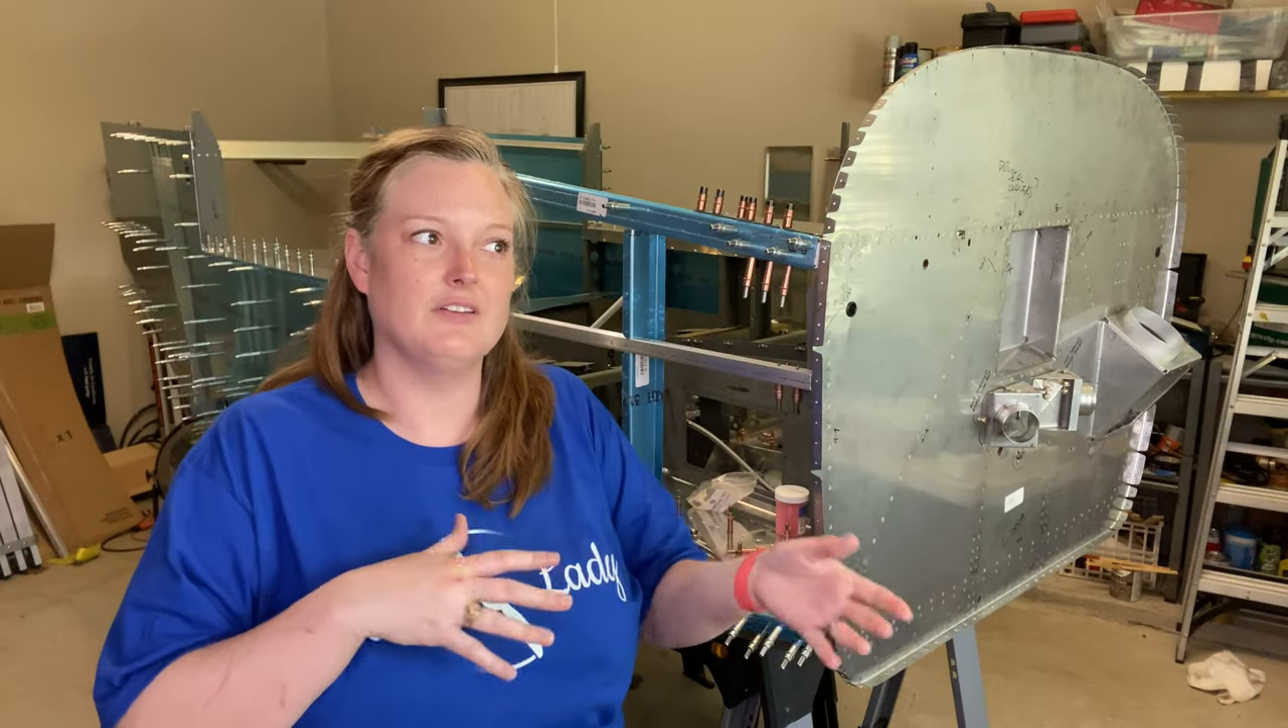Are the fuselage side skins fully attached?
No.